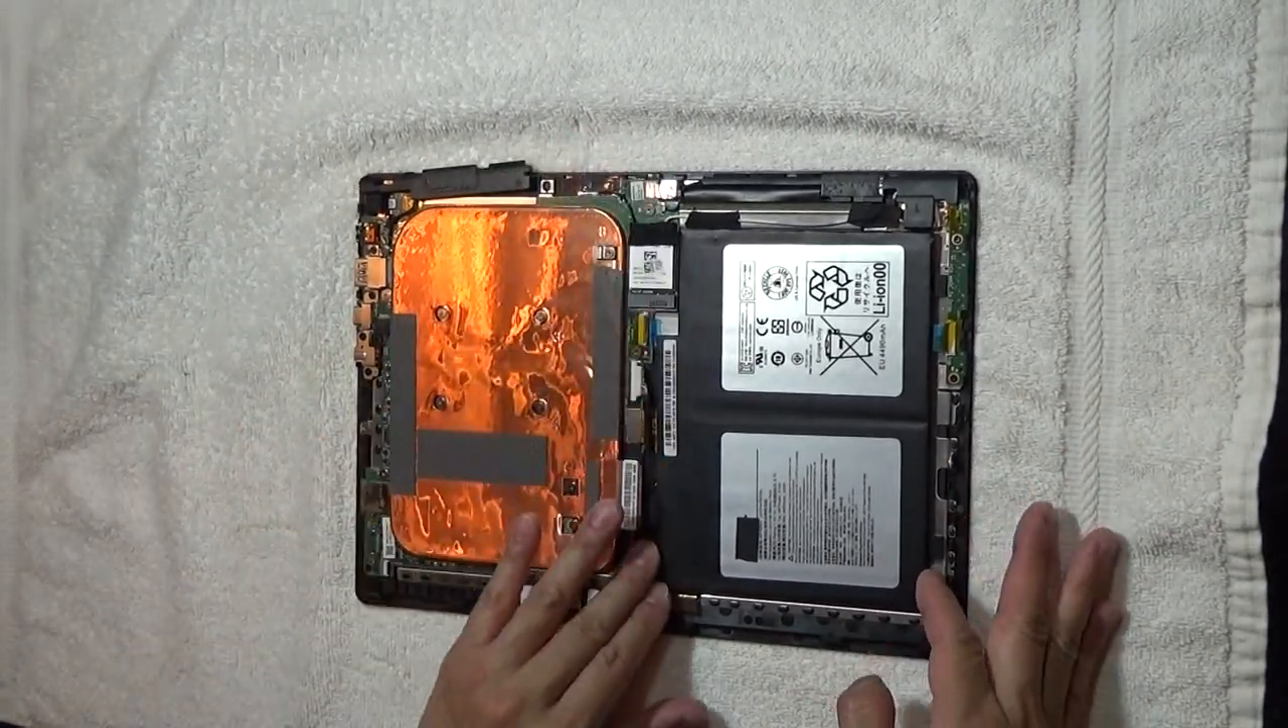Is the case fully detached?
Yes.